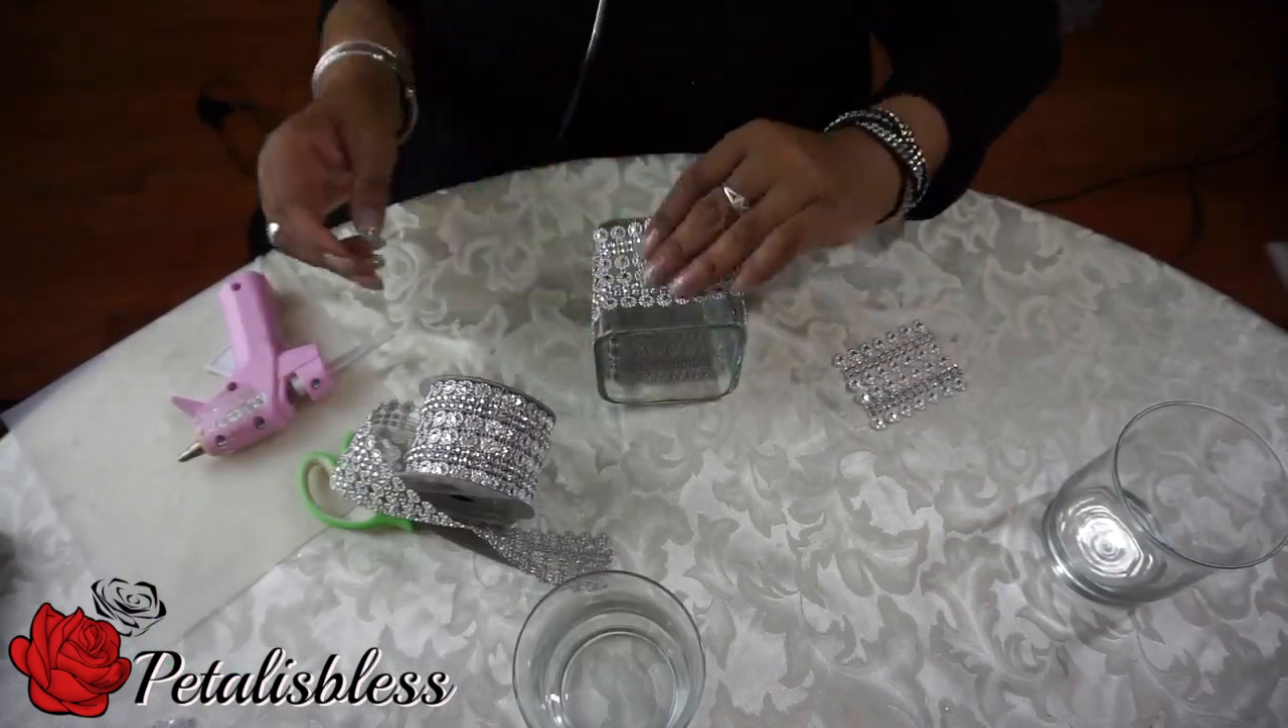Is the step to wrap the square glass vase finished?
No.